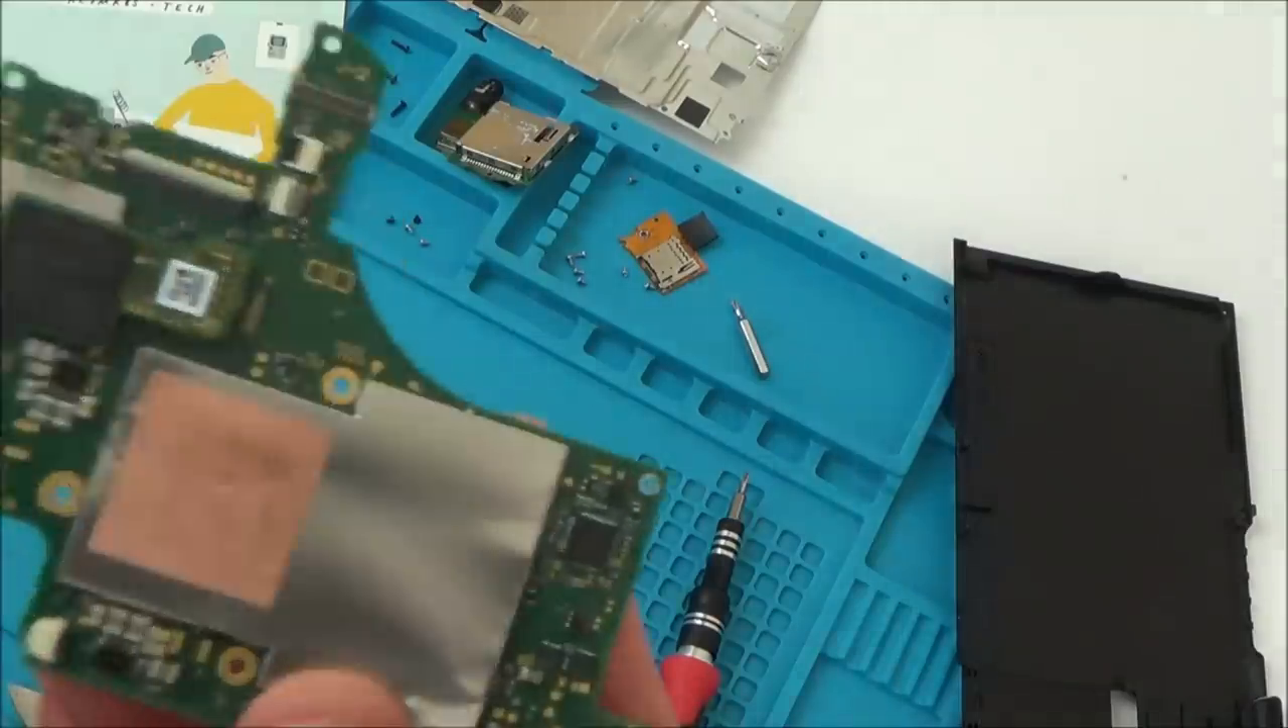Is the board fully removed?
Yes.